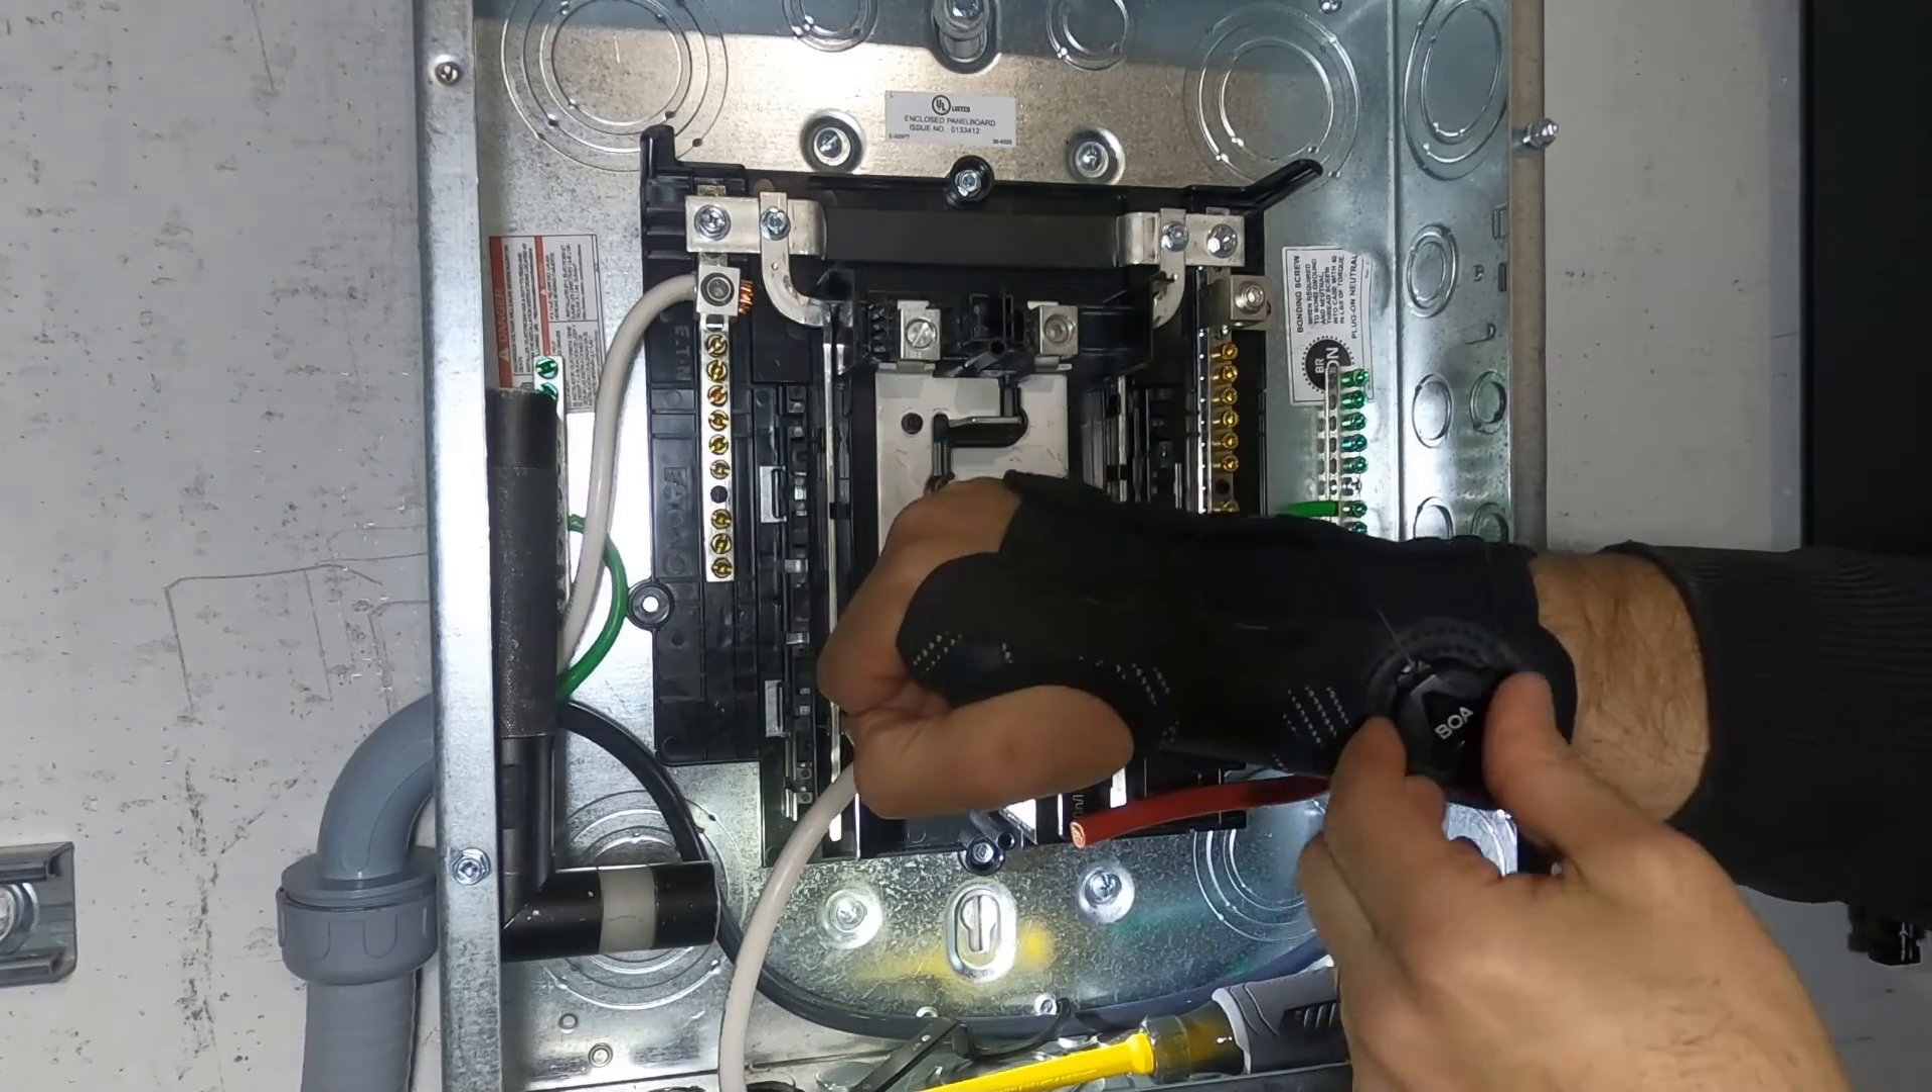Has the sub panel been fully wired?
No.